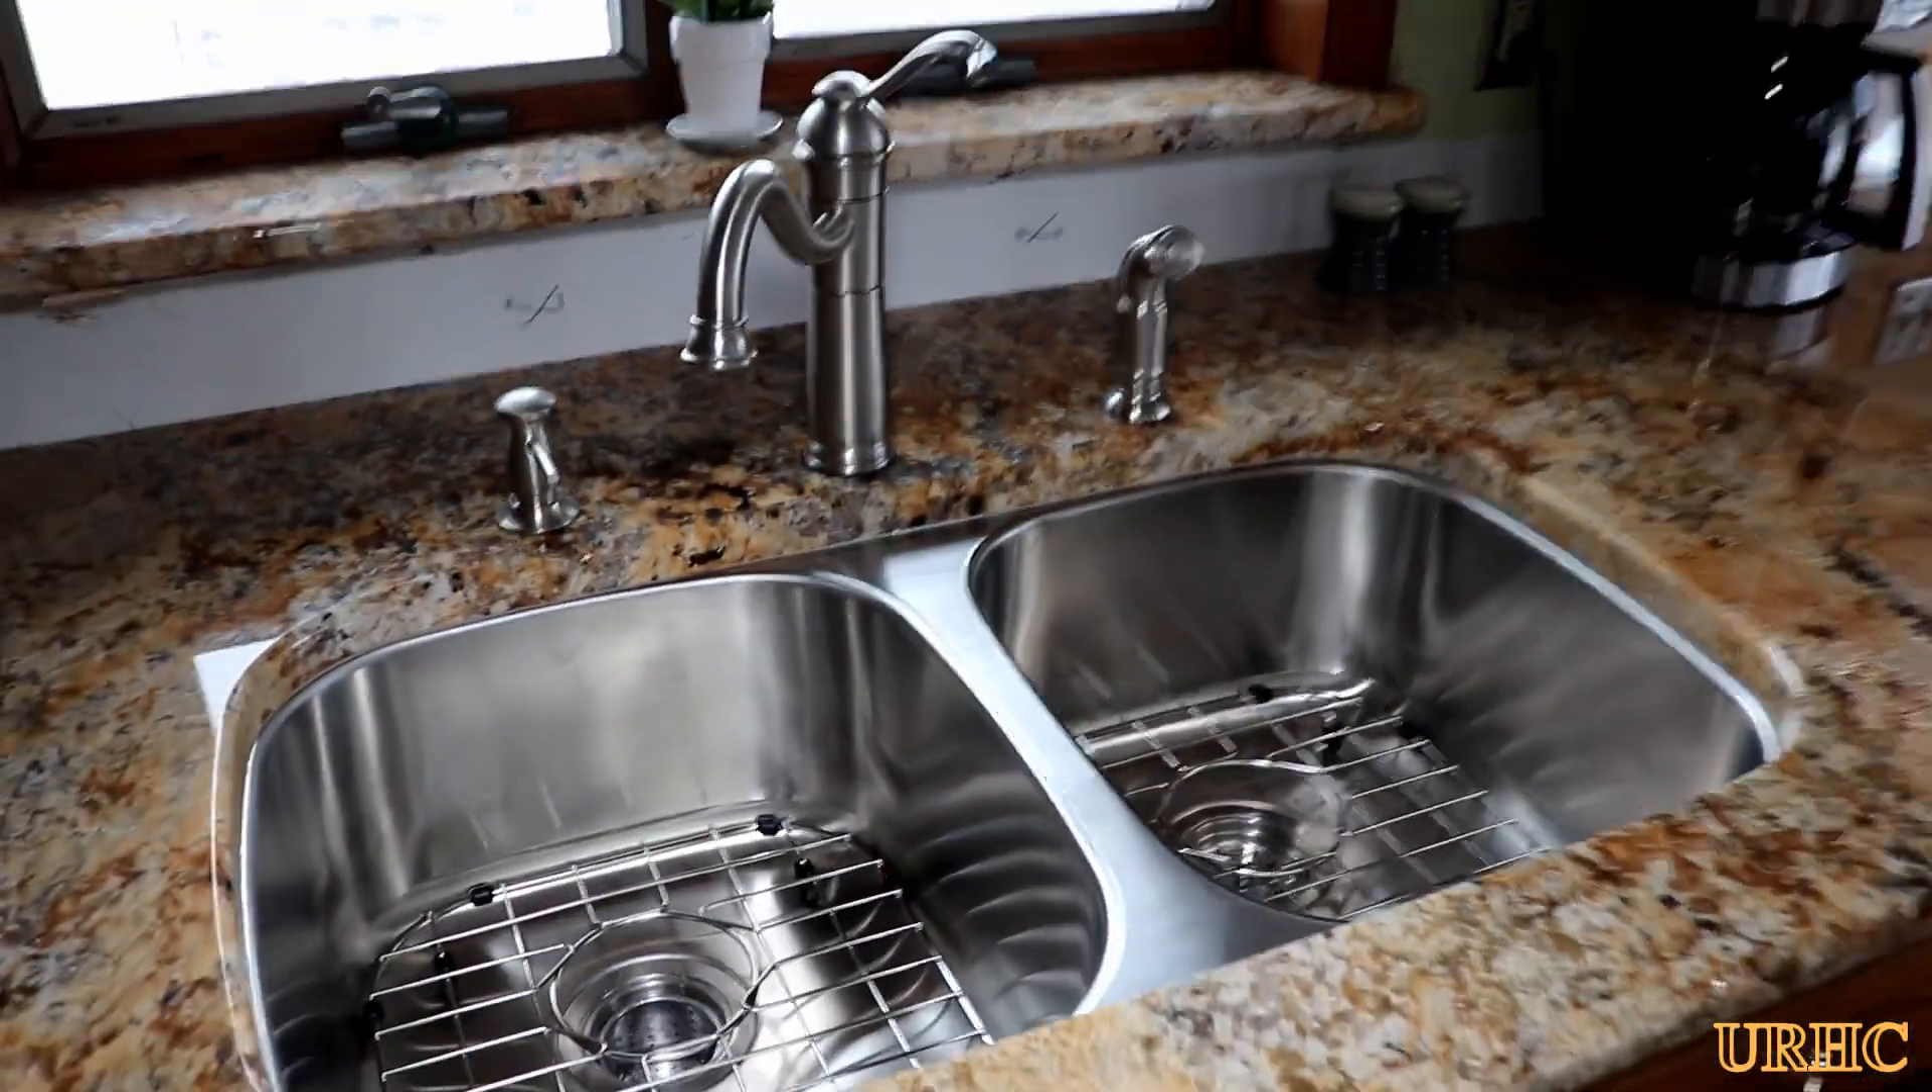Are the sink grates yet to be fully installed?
No.